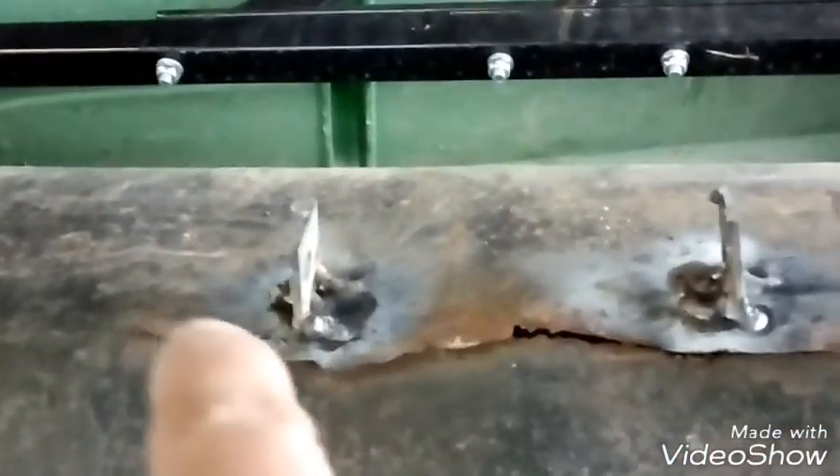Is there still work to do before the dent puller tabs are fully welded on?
No.